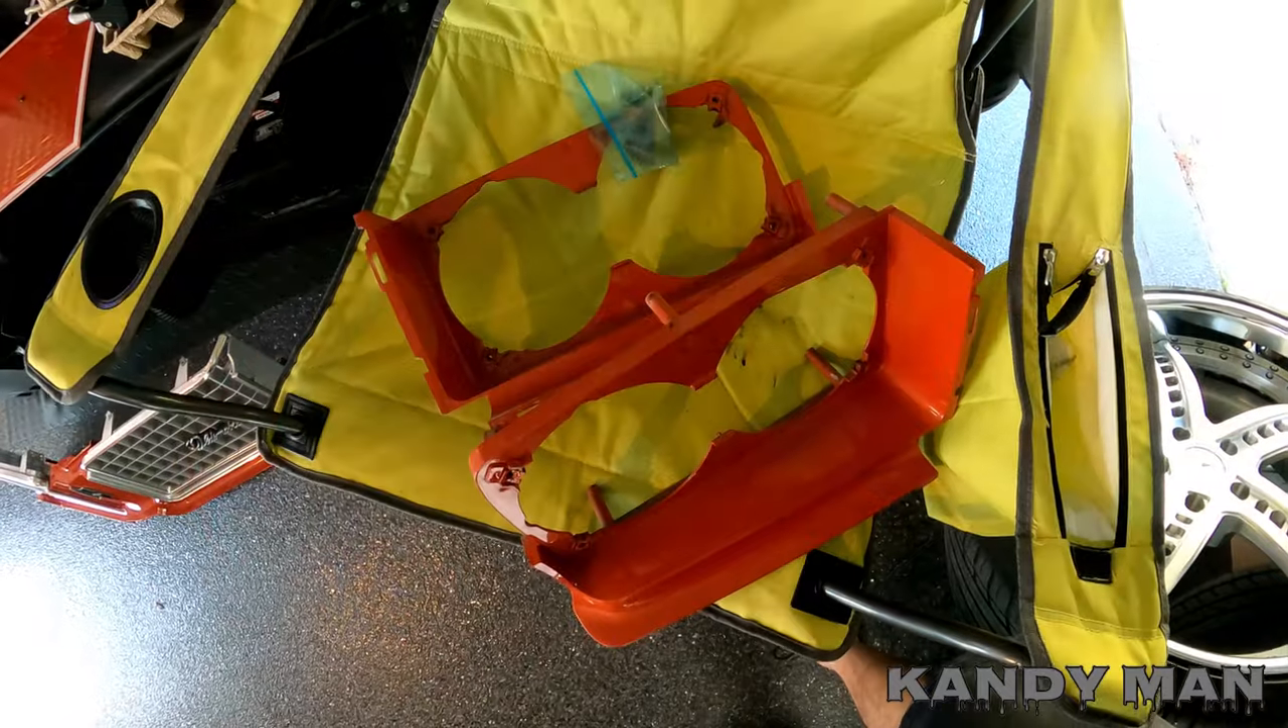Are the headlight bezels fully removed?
Yes.